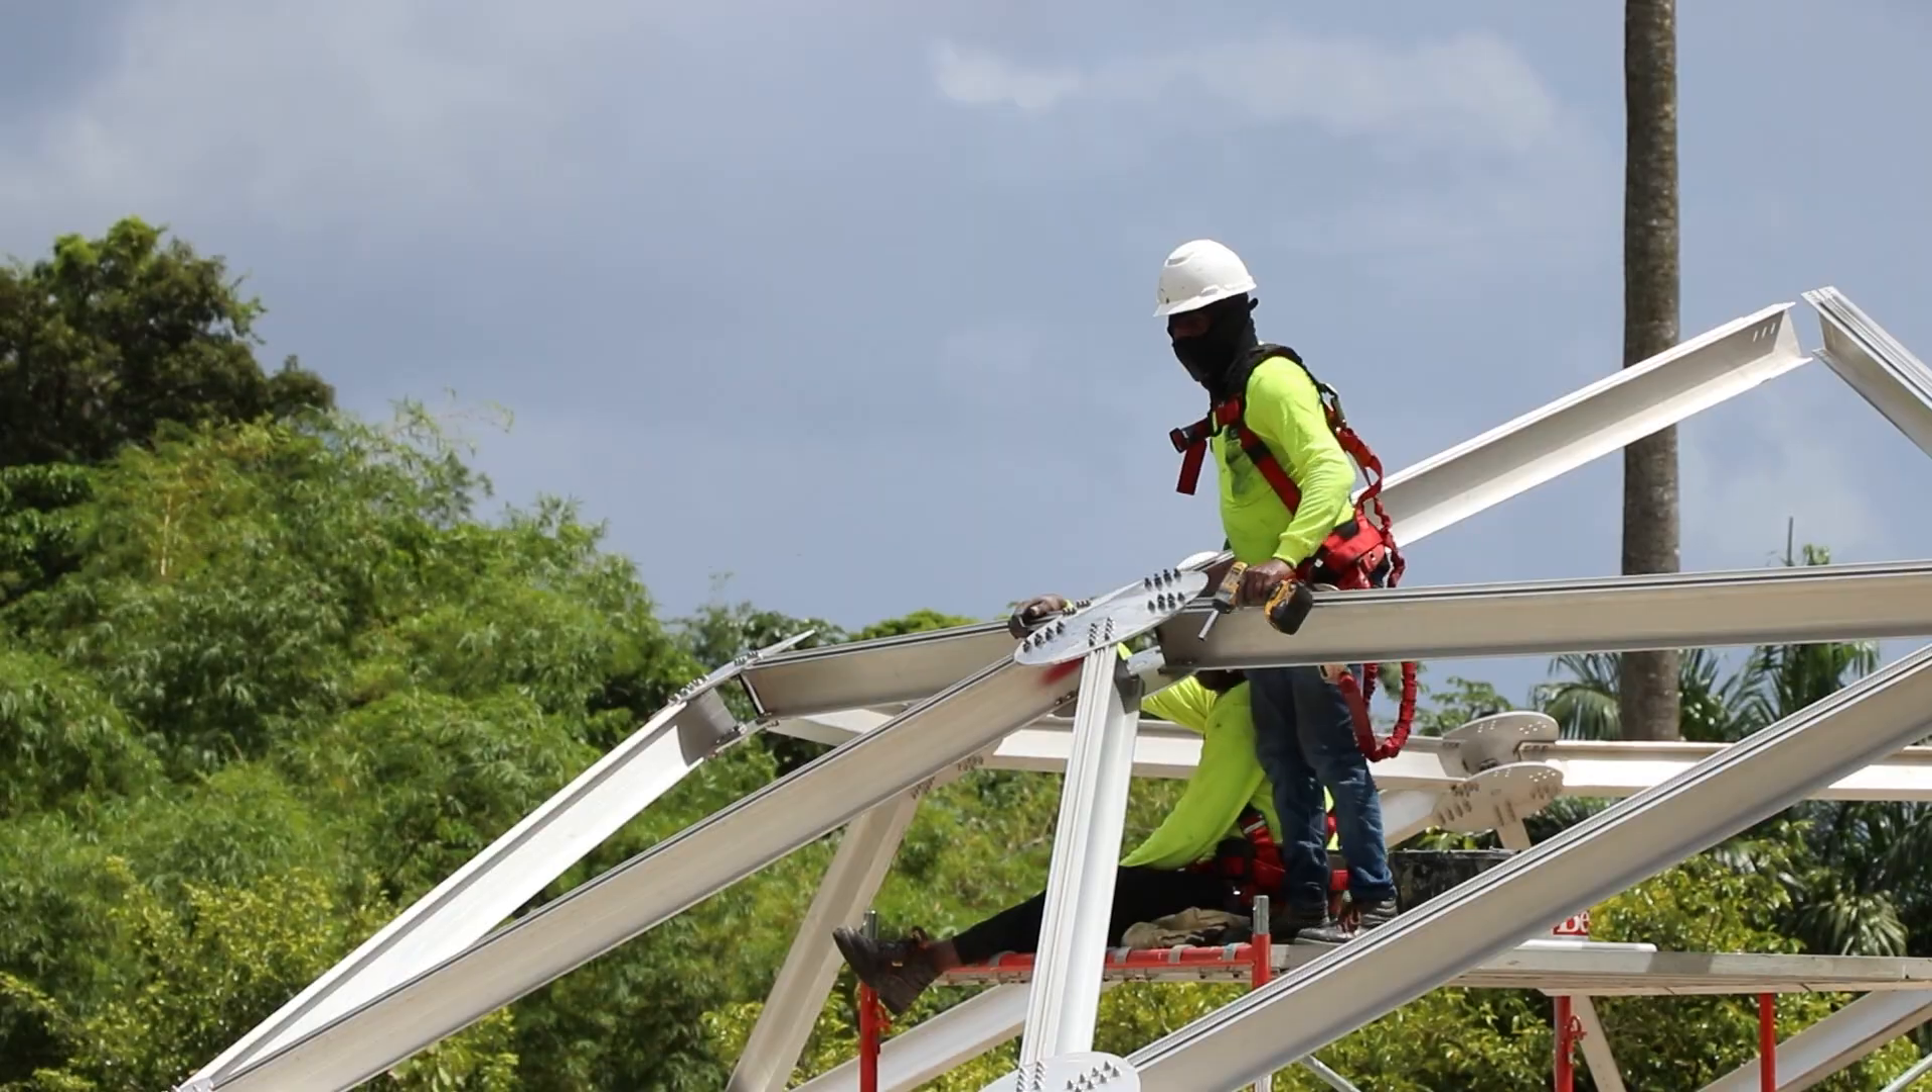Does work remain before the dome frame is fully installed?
Yes.